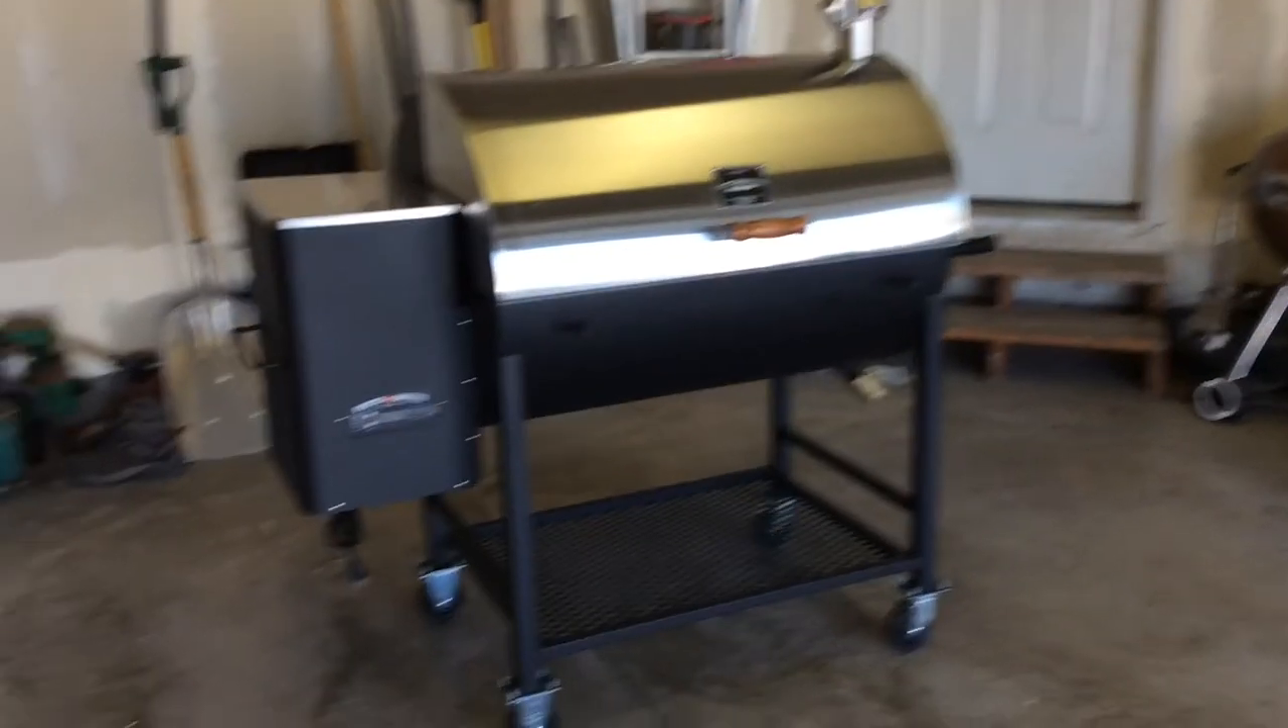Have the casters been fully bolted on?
Yes.